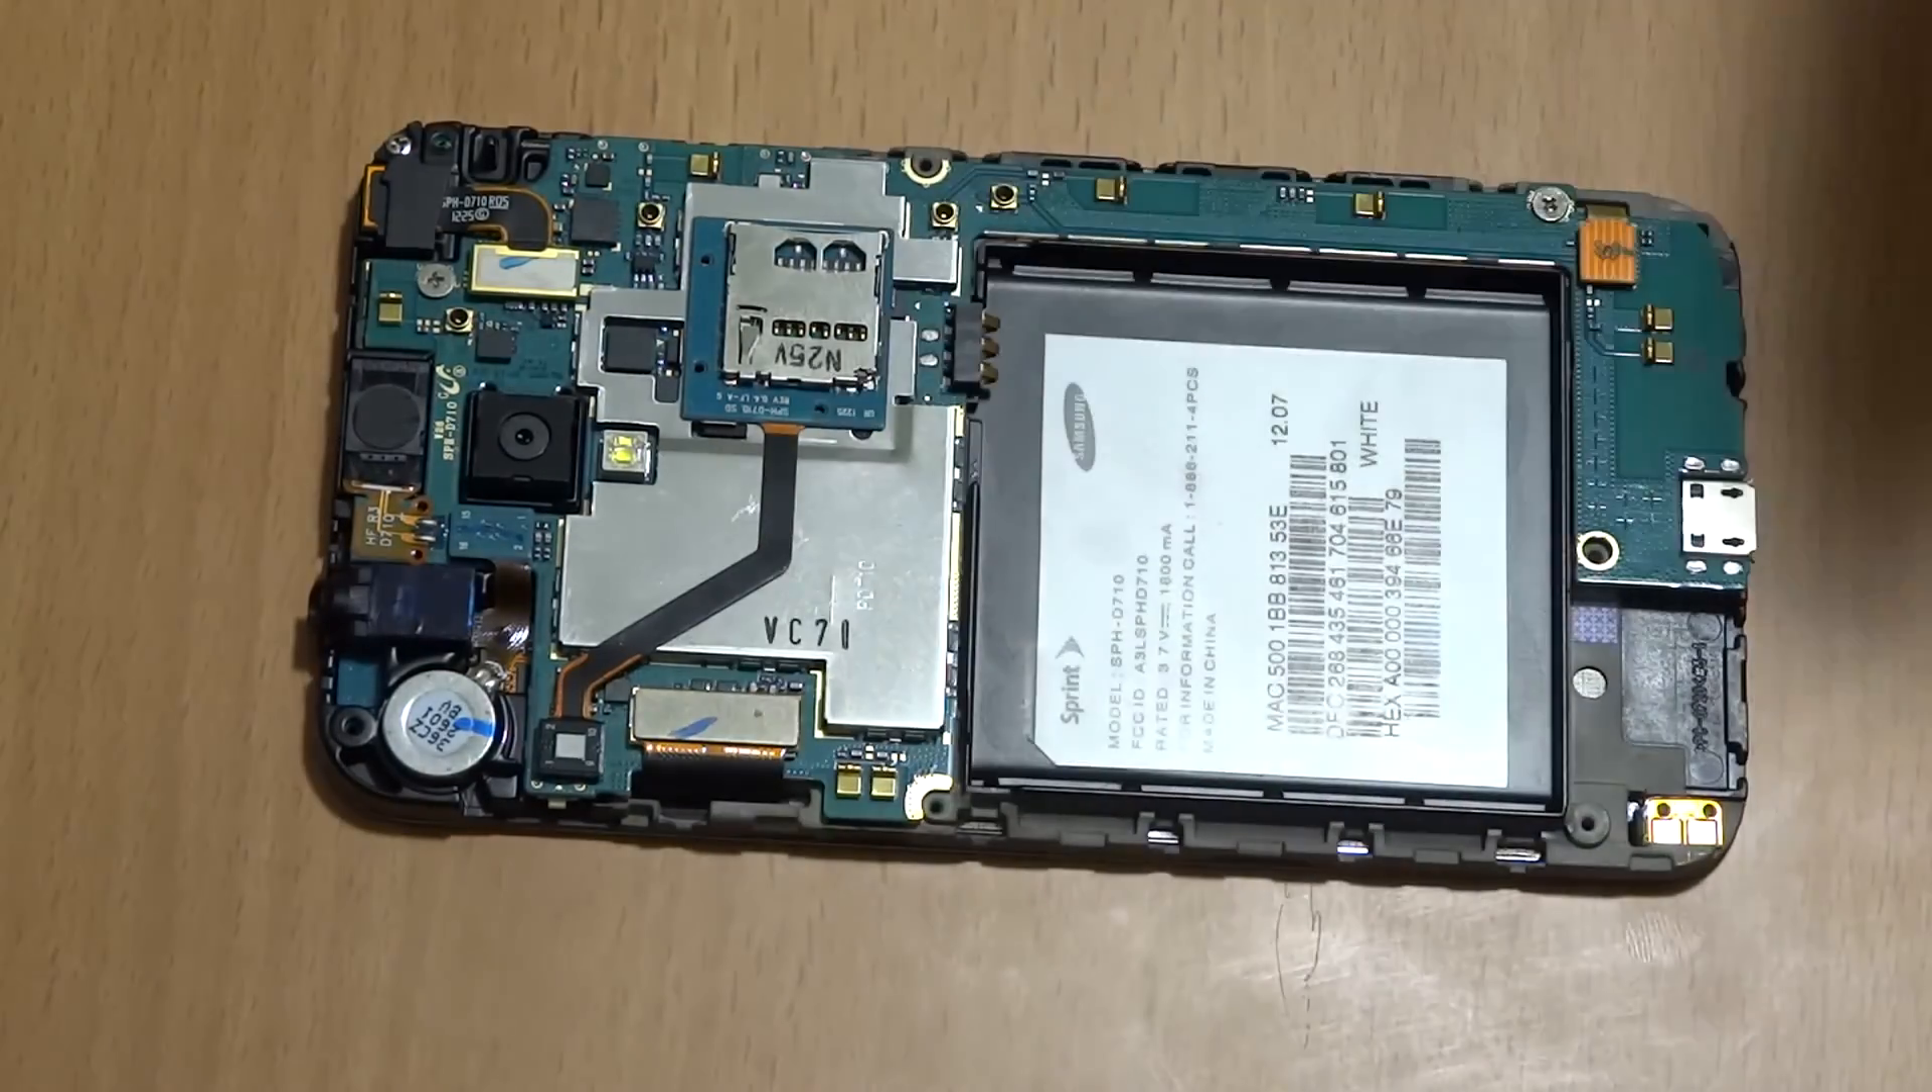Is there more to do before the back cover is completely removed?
No.